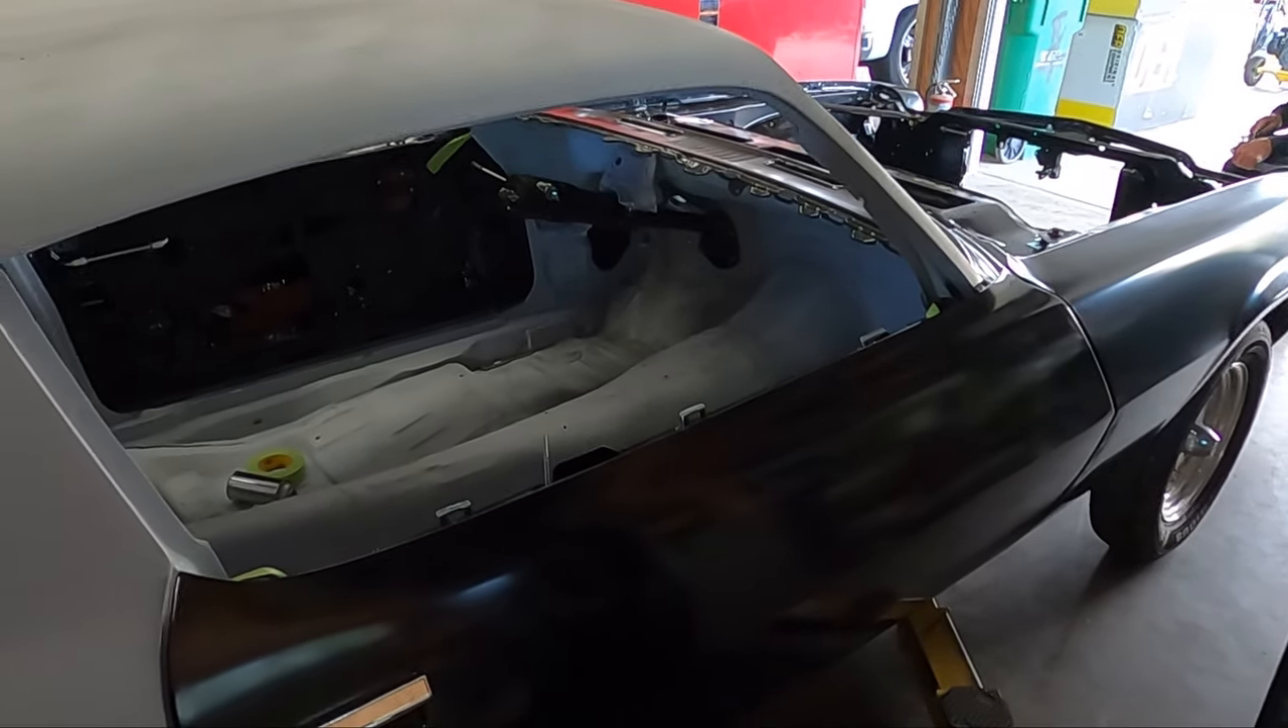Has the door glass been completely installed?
No.